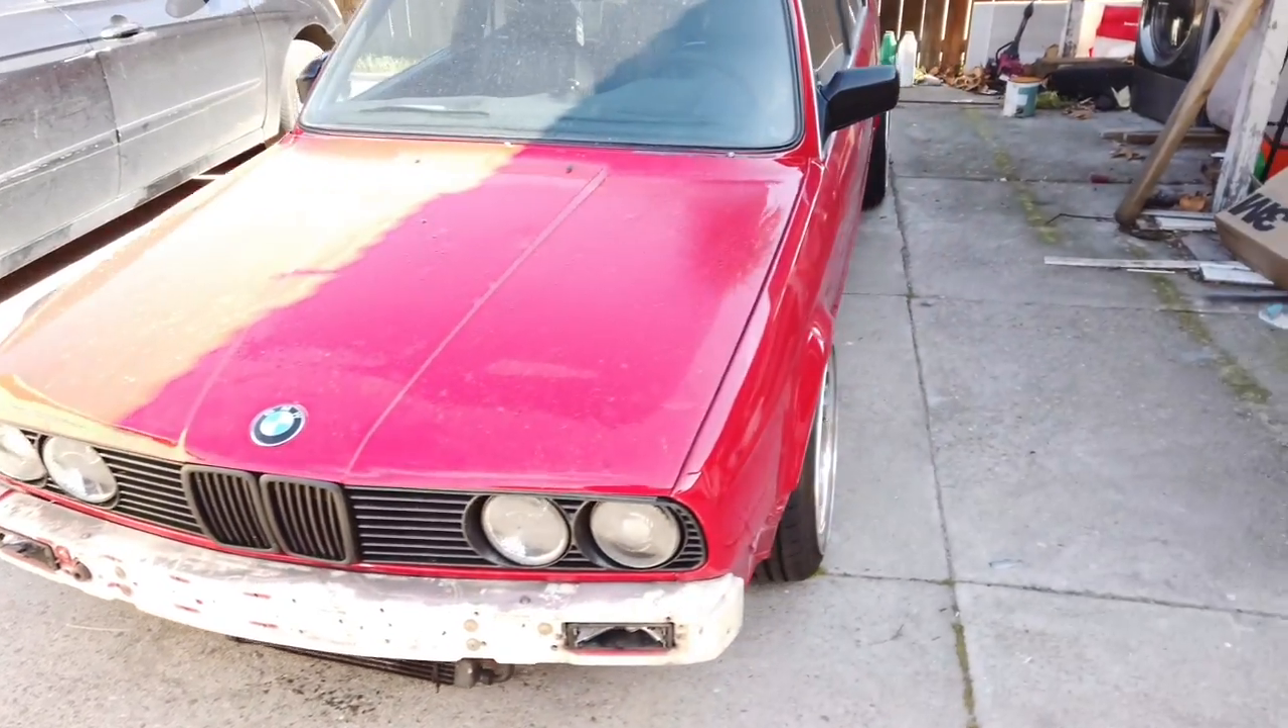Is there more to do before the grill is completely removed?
Yes.